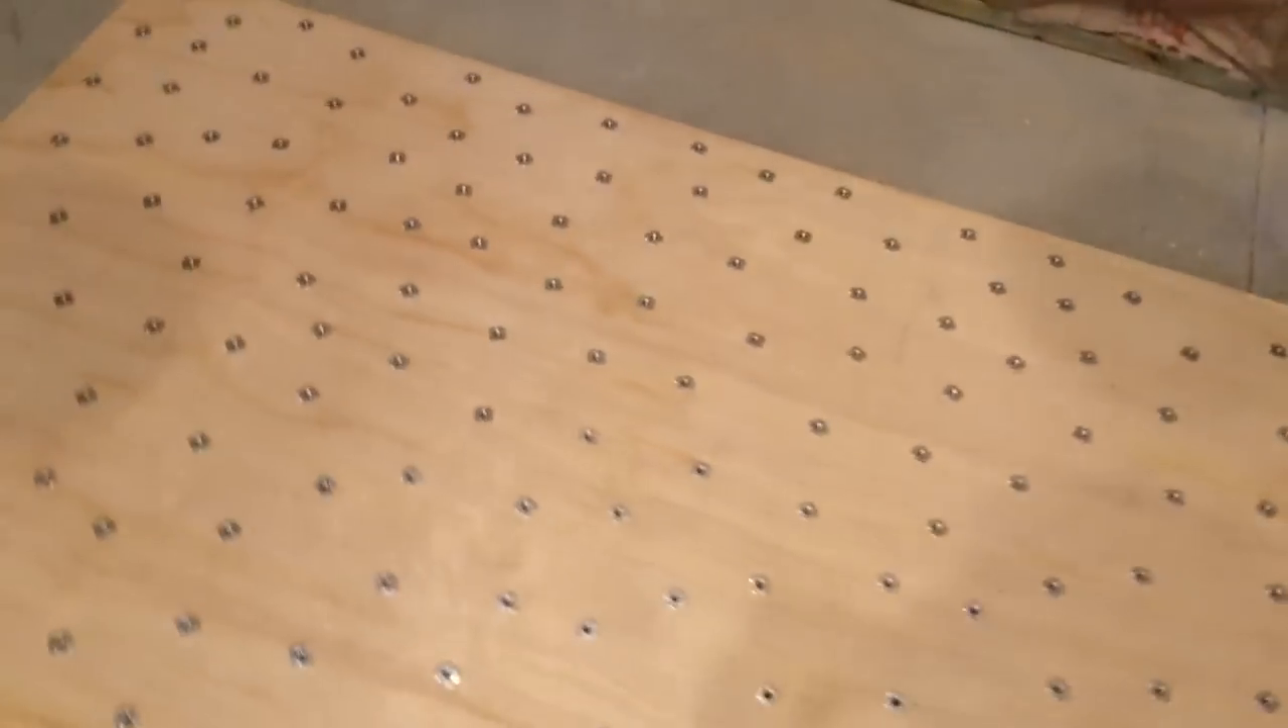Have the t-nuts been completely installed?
Yes.